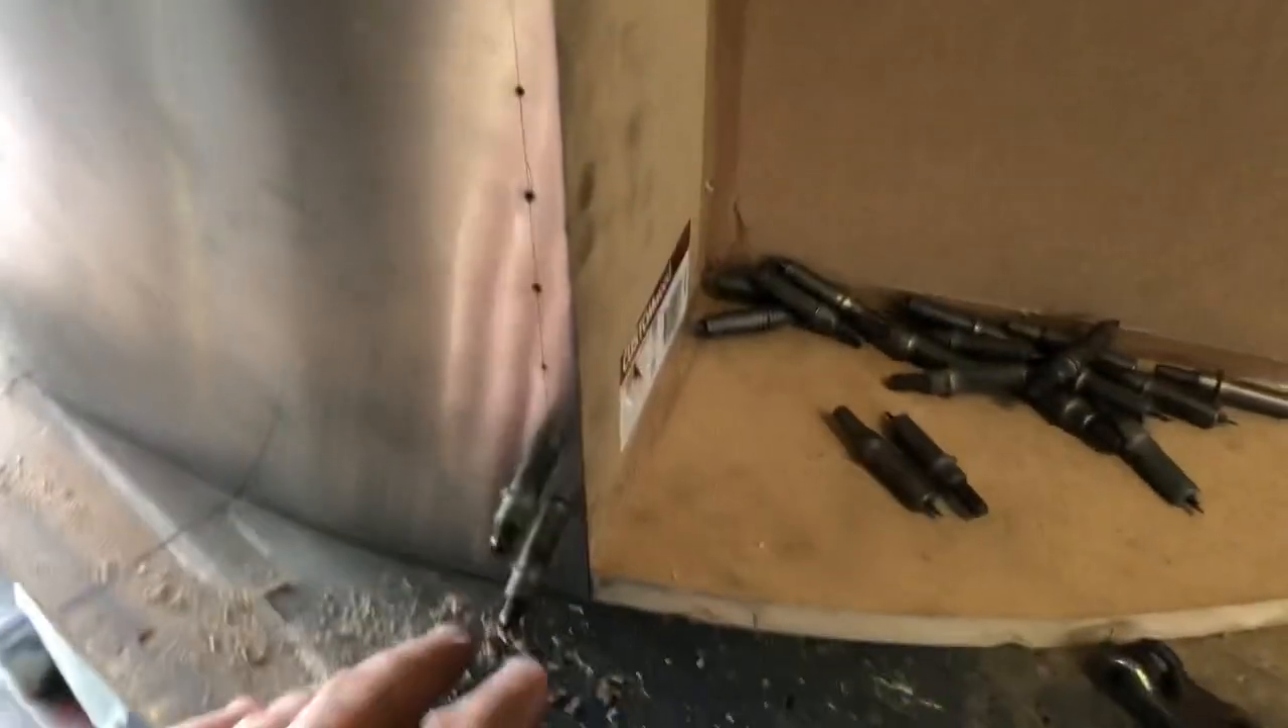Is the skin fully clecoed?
No.